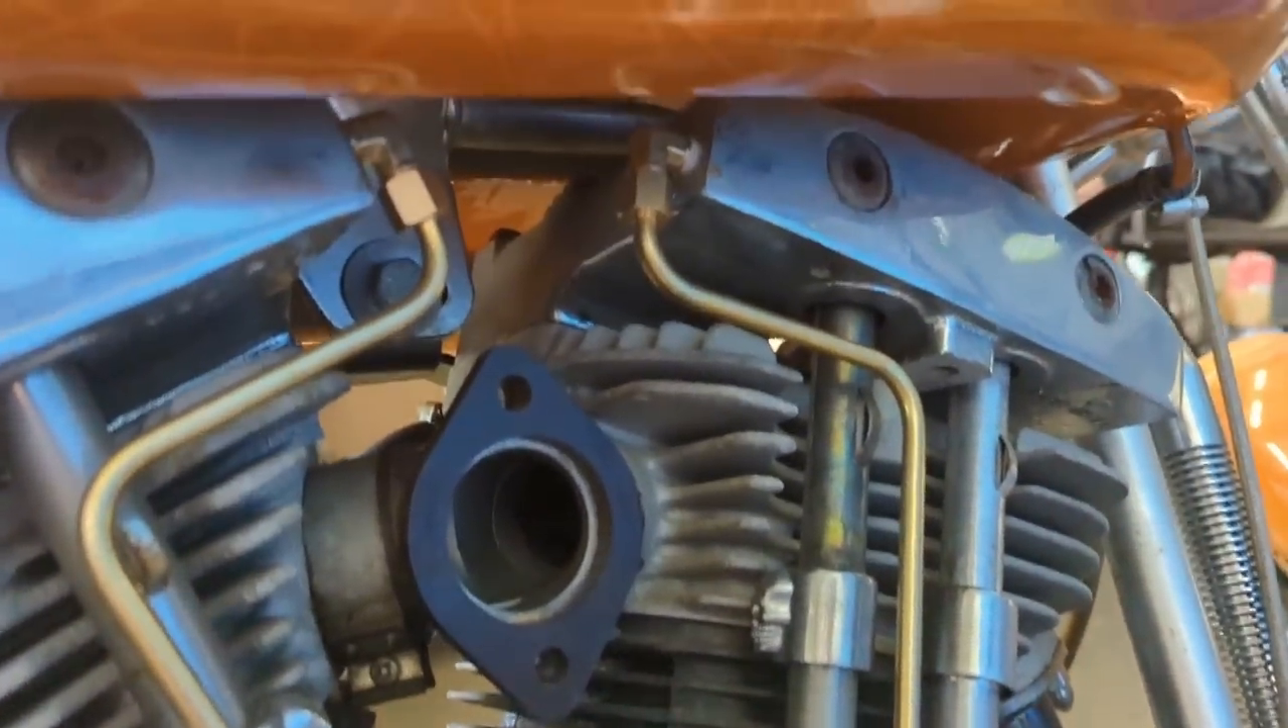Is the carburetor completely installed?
No.